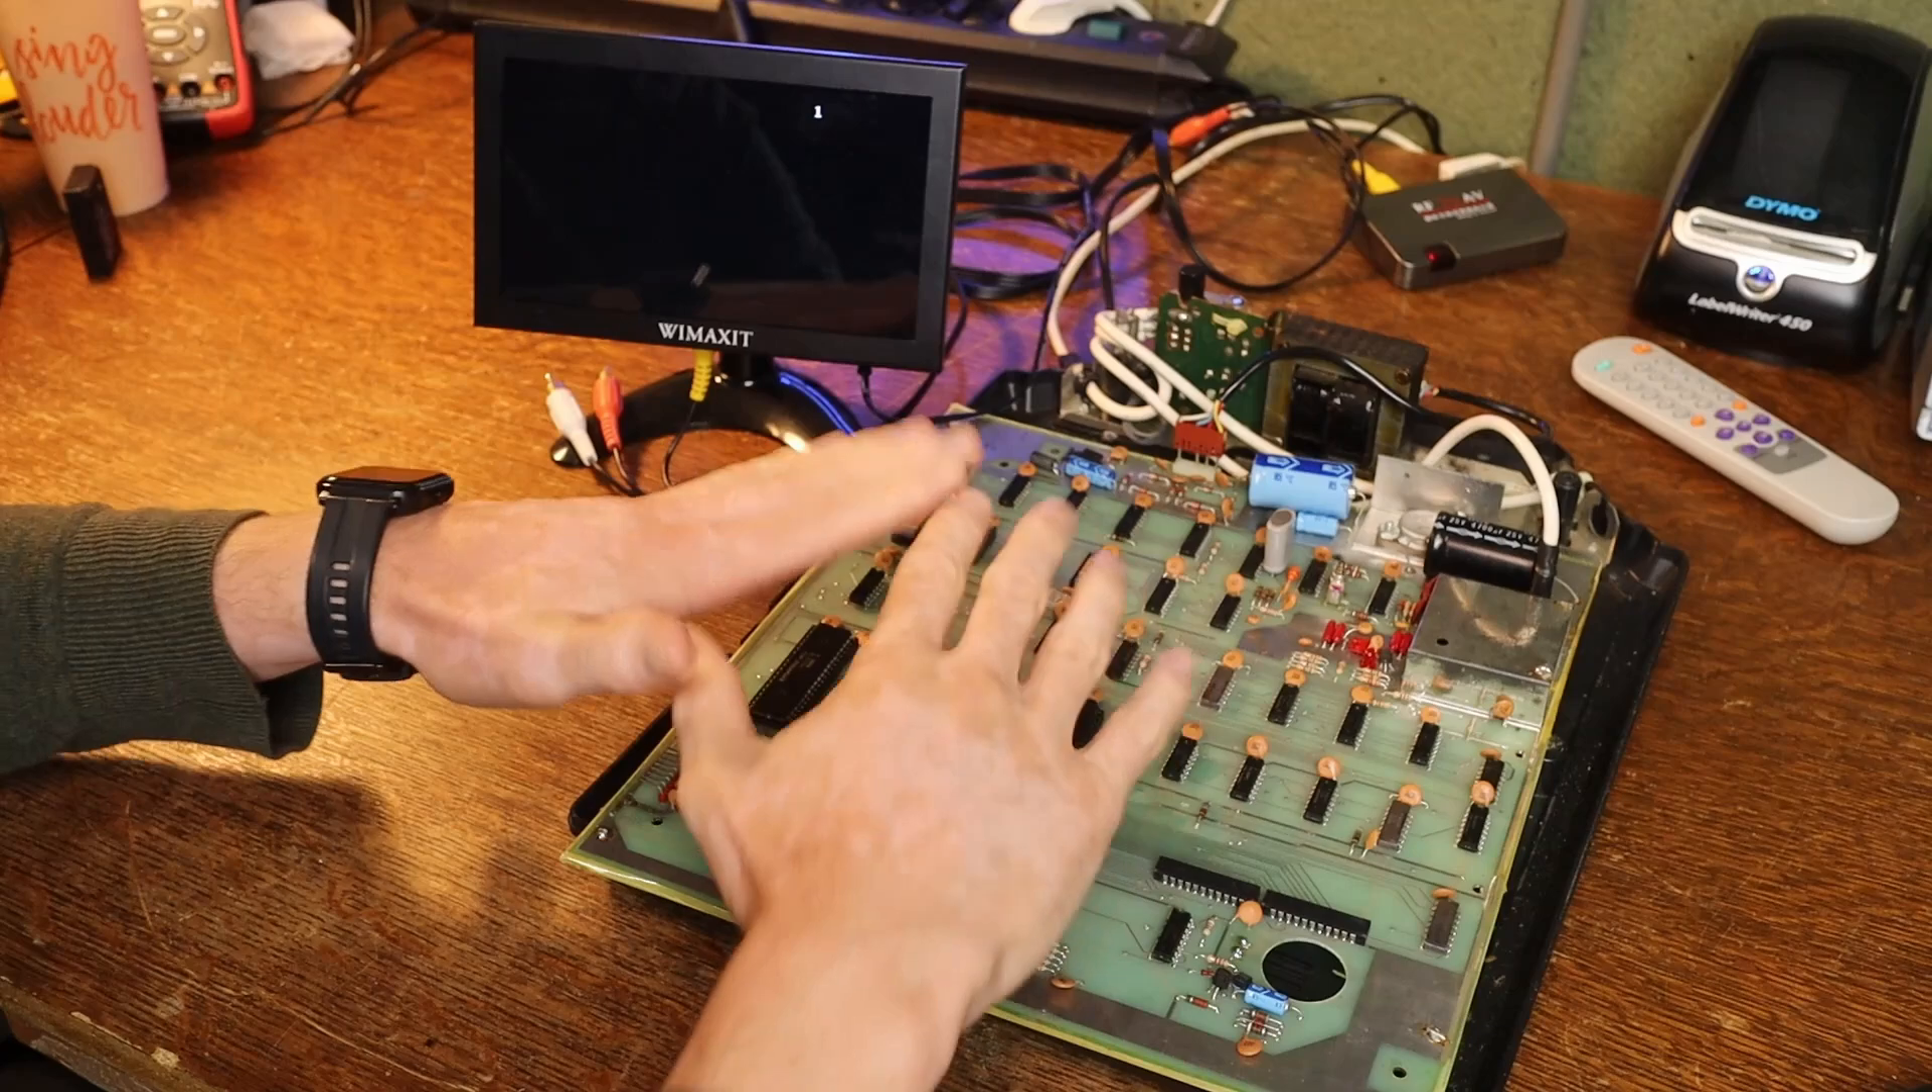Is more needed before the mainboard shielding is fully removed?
No.